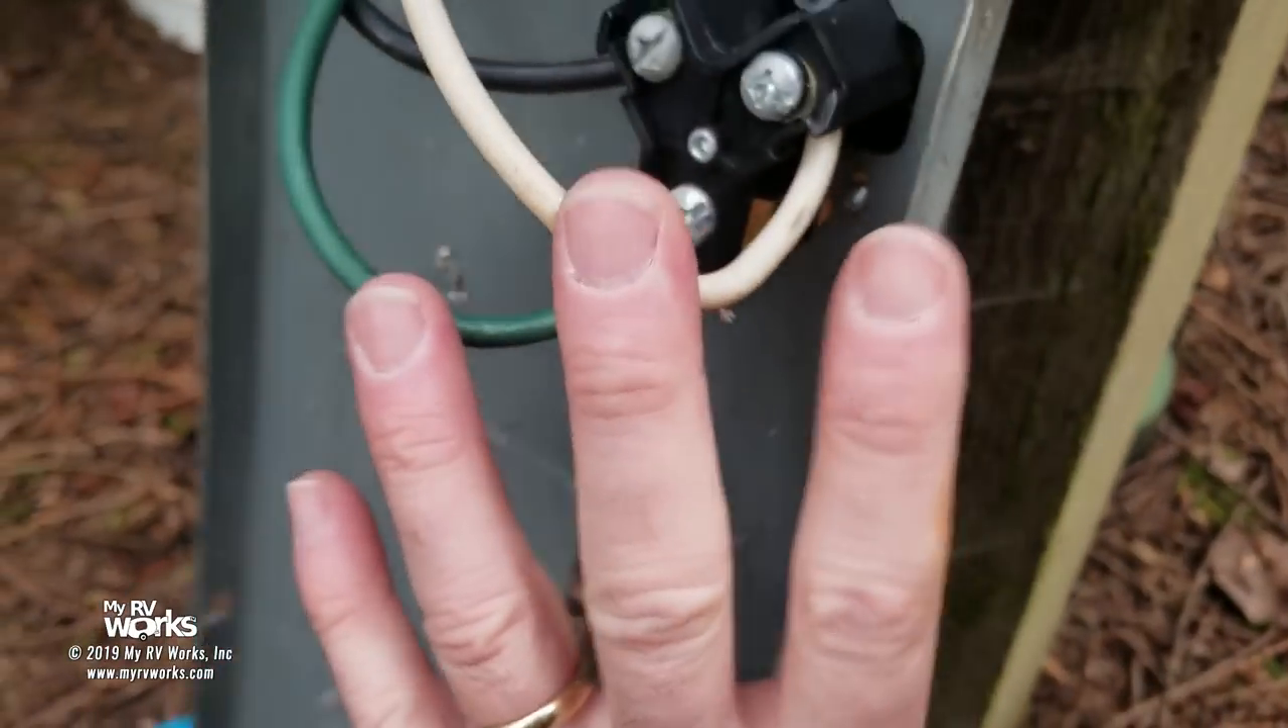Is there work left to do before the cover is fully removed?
No.